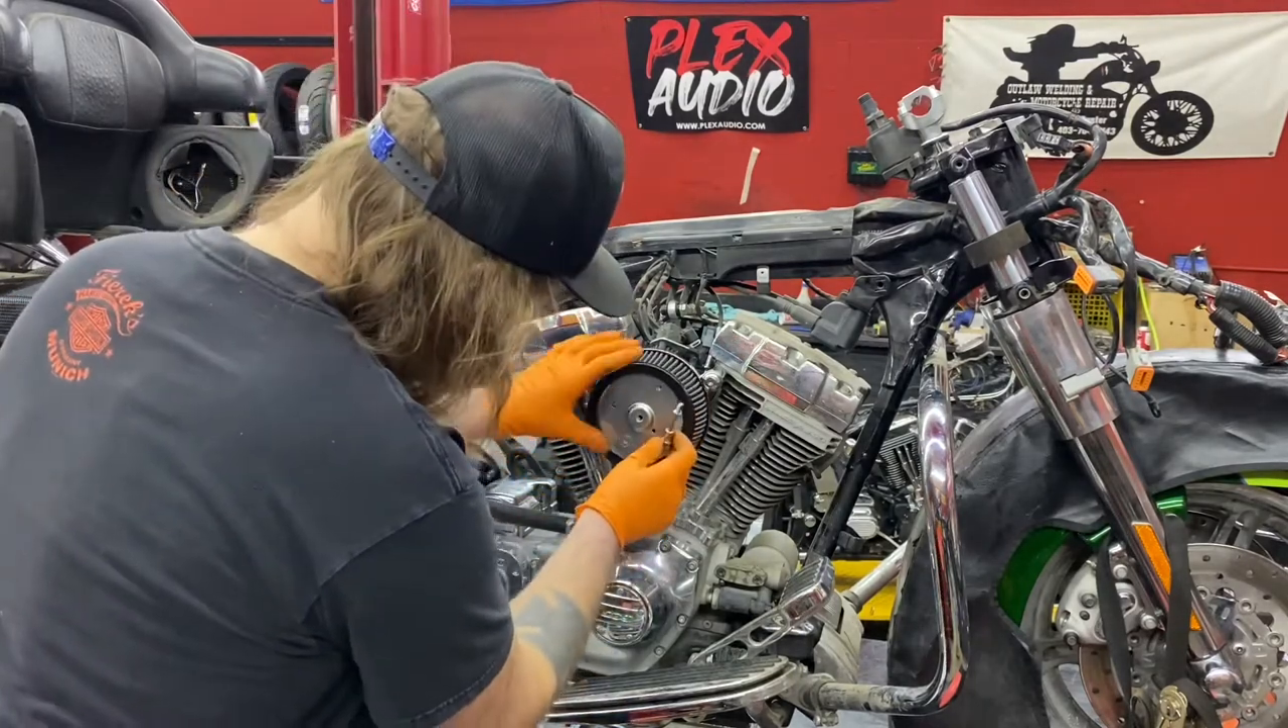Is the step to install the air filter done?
No.